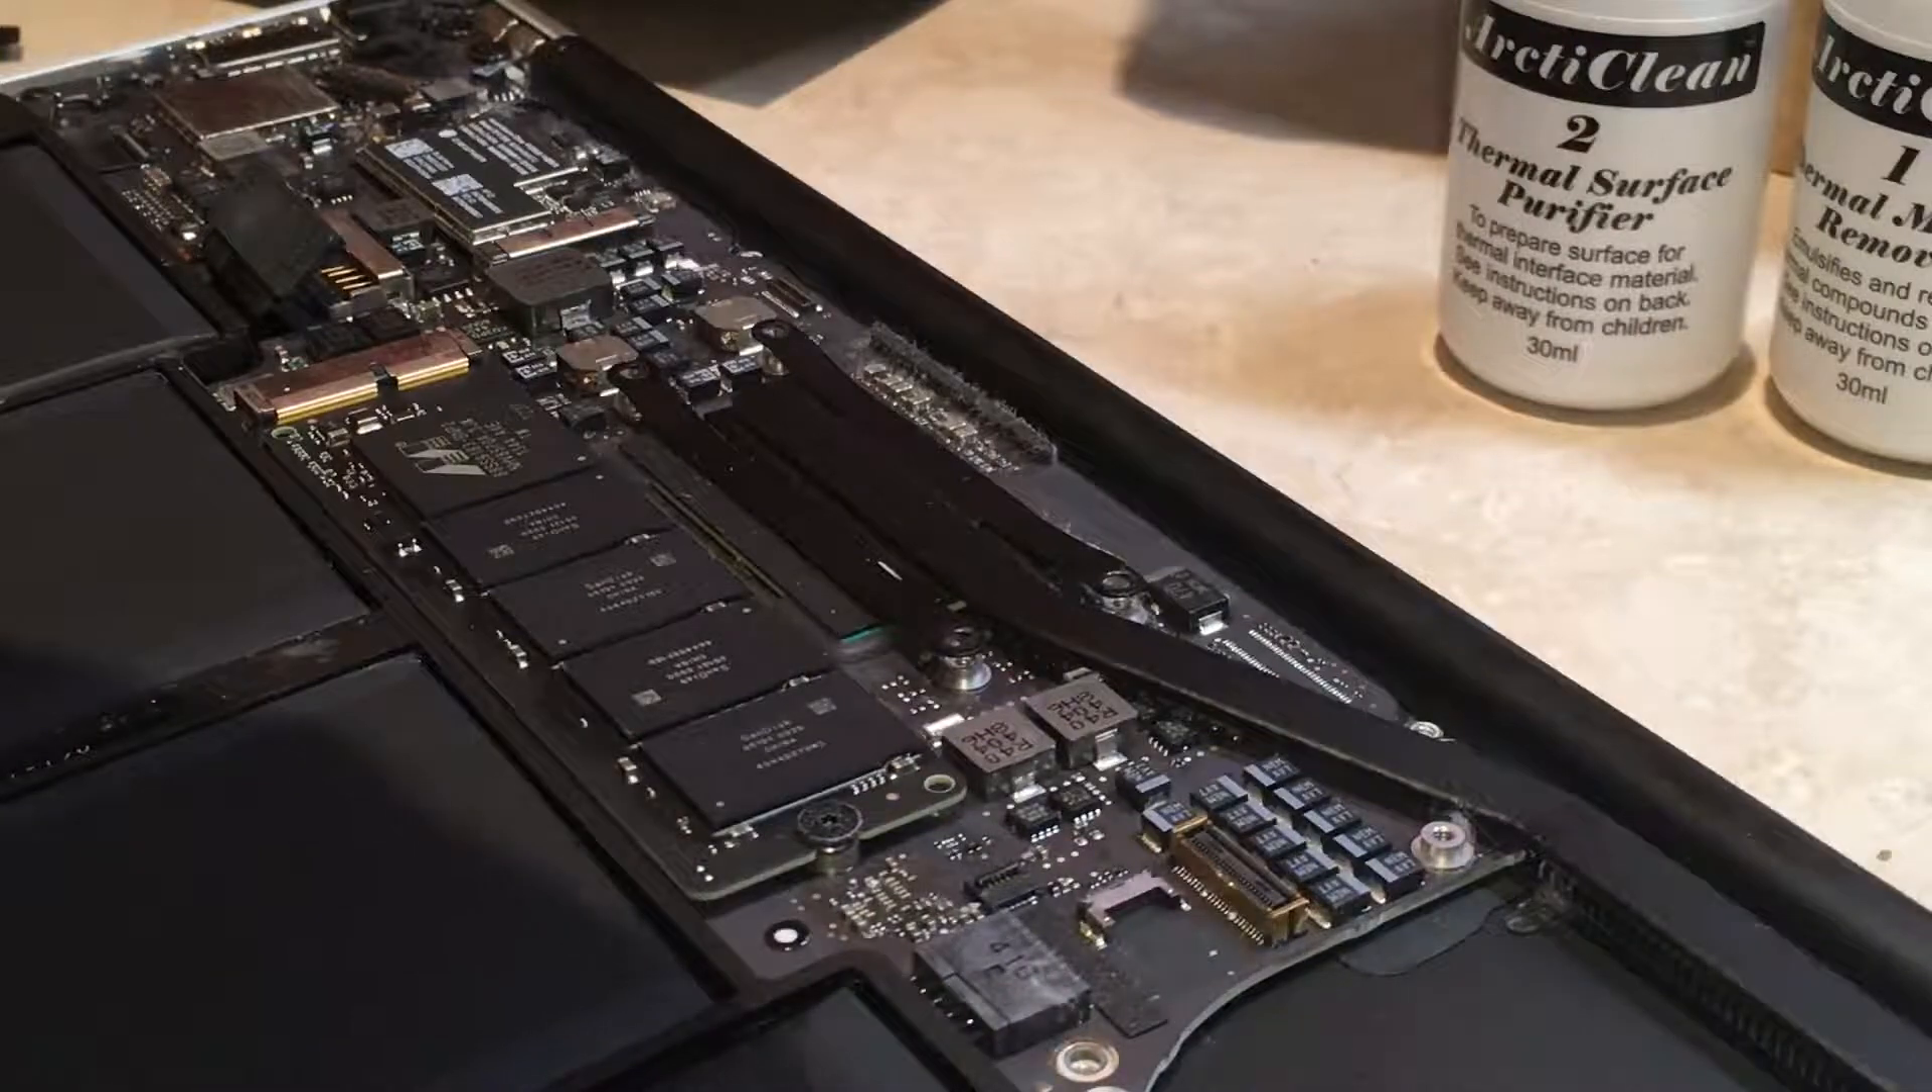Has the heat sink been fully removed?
No.